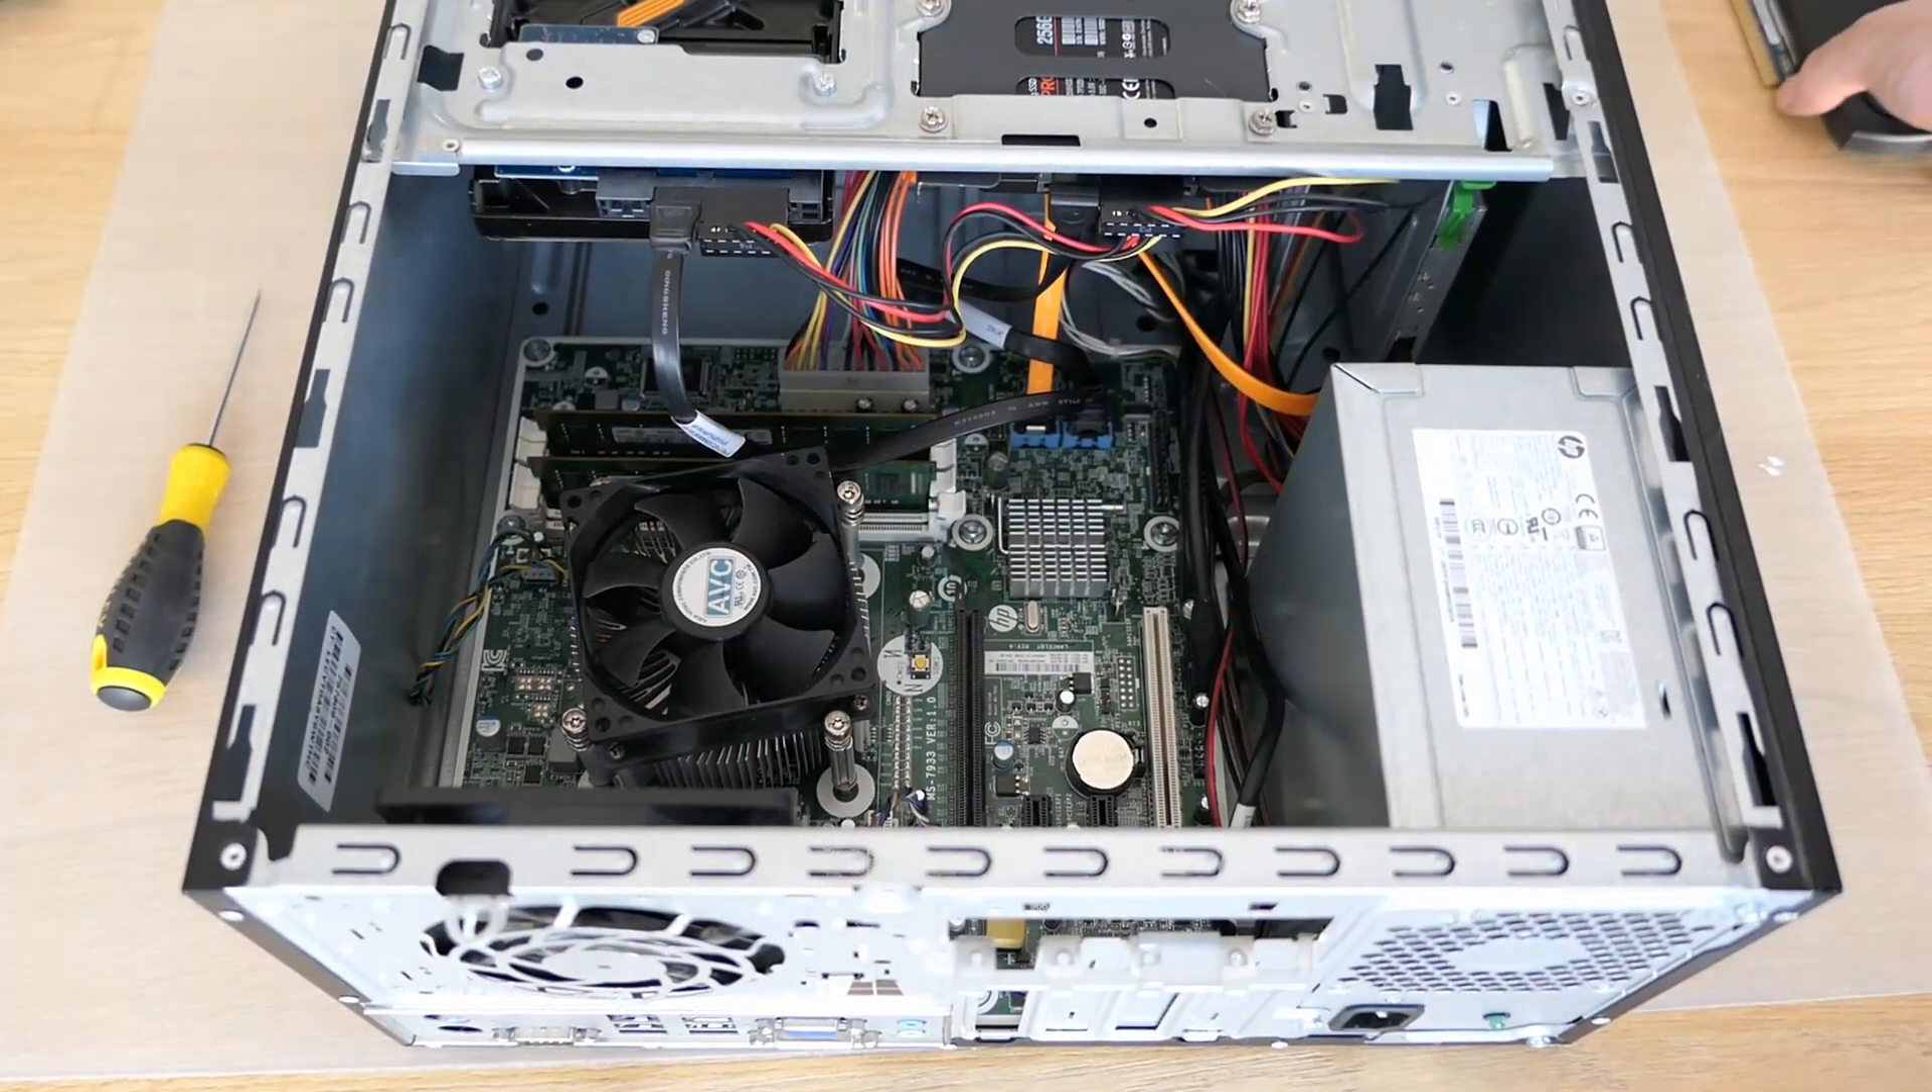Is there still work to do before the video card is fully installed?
Yes.